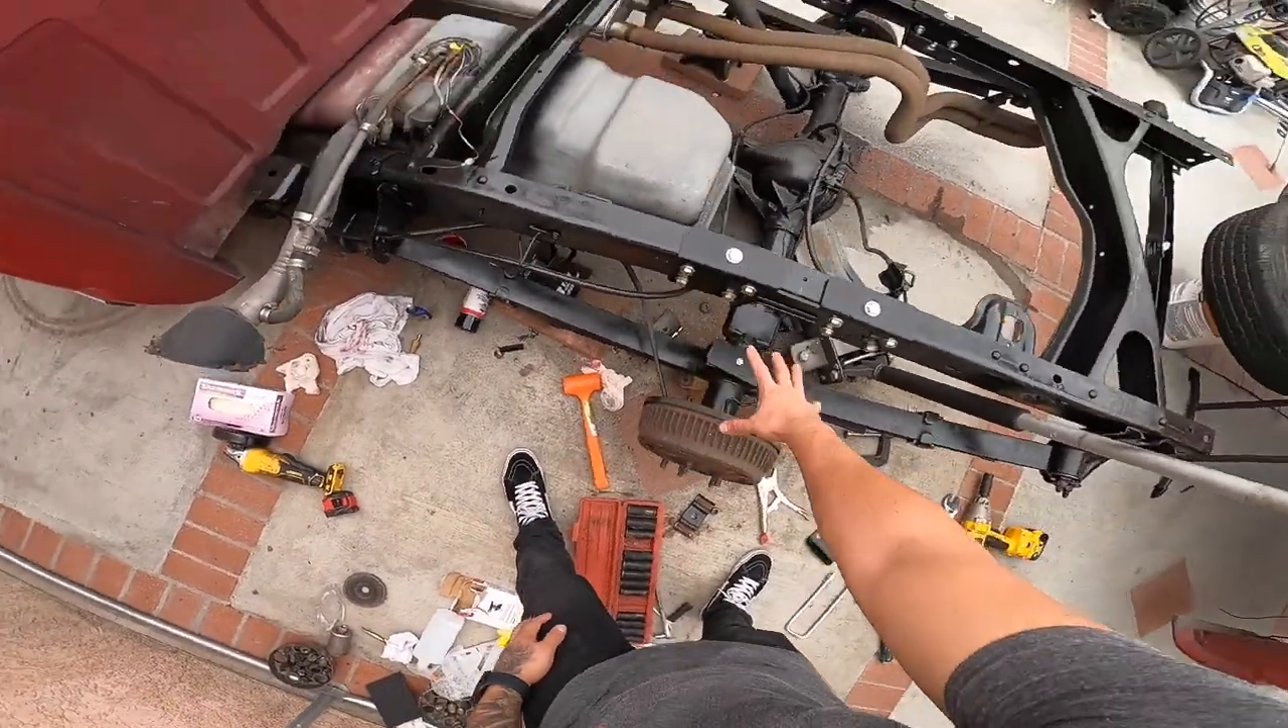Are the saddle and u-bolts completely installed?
No.